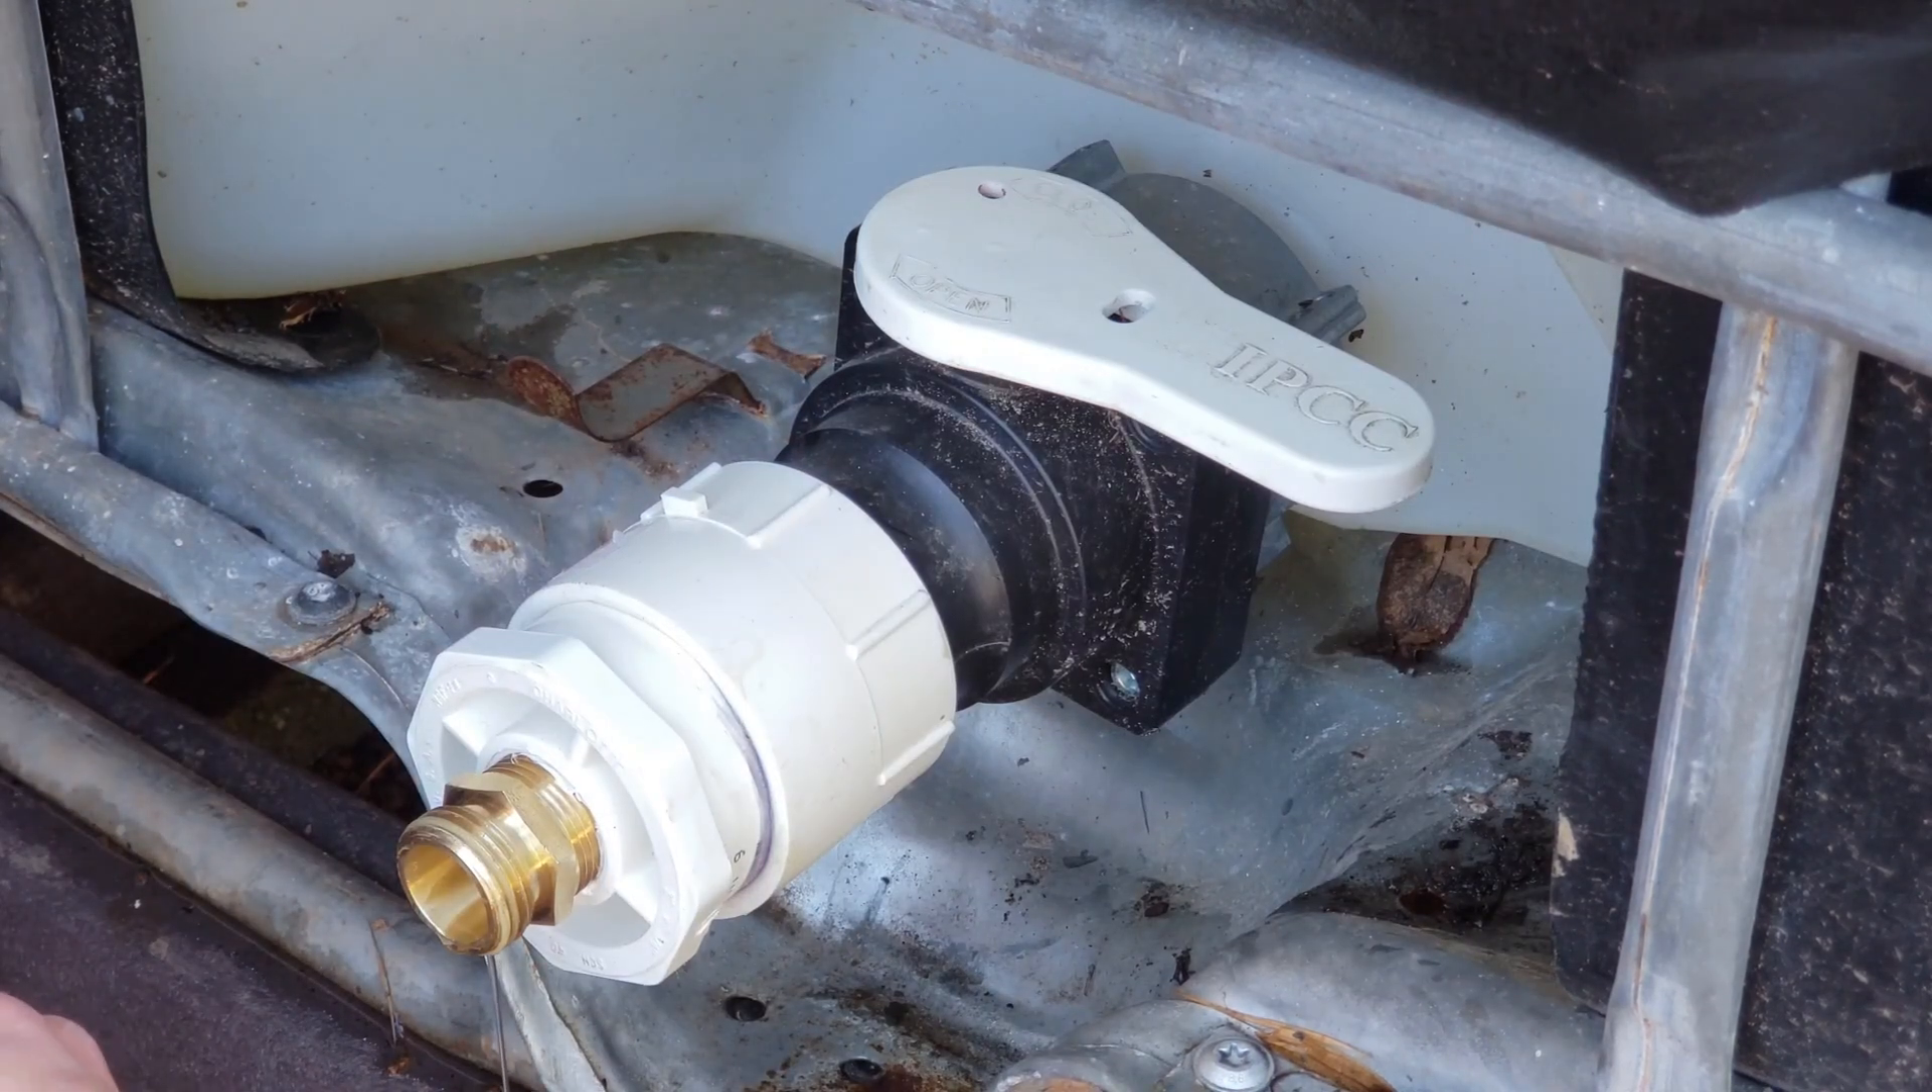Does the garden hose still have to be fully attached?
Yes.